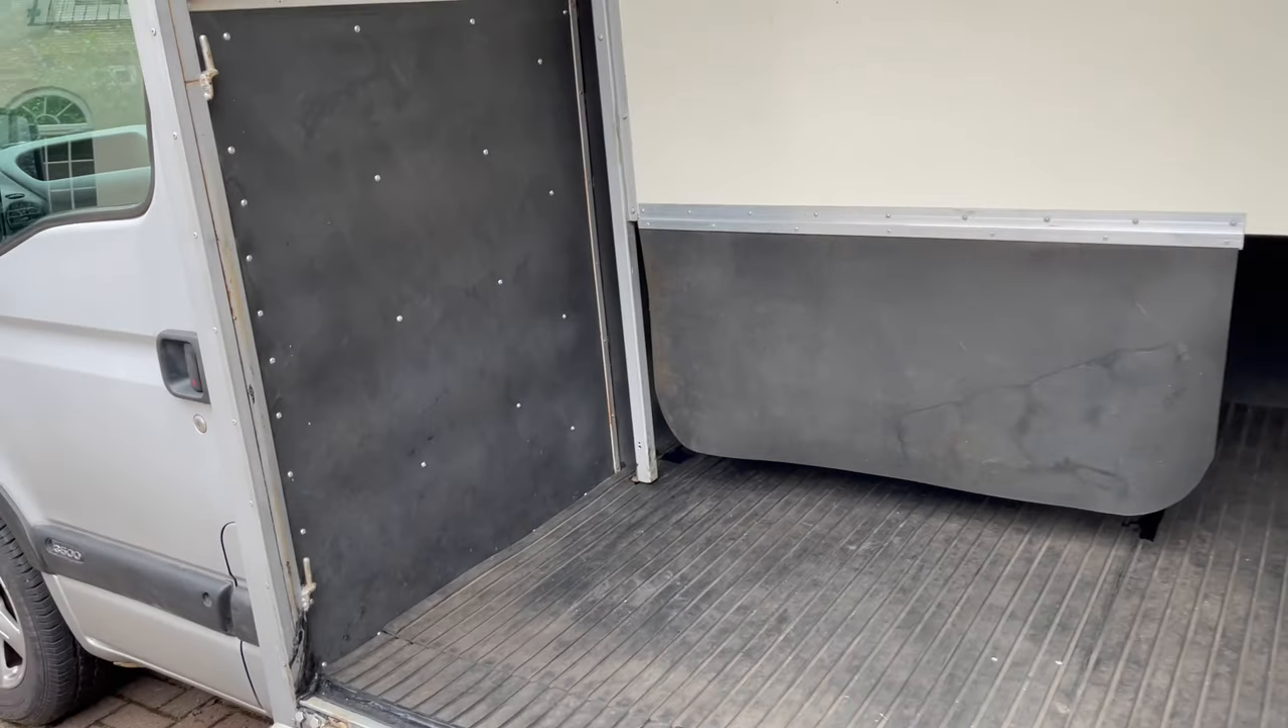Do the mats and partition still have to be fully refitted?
No.